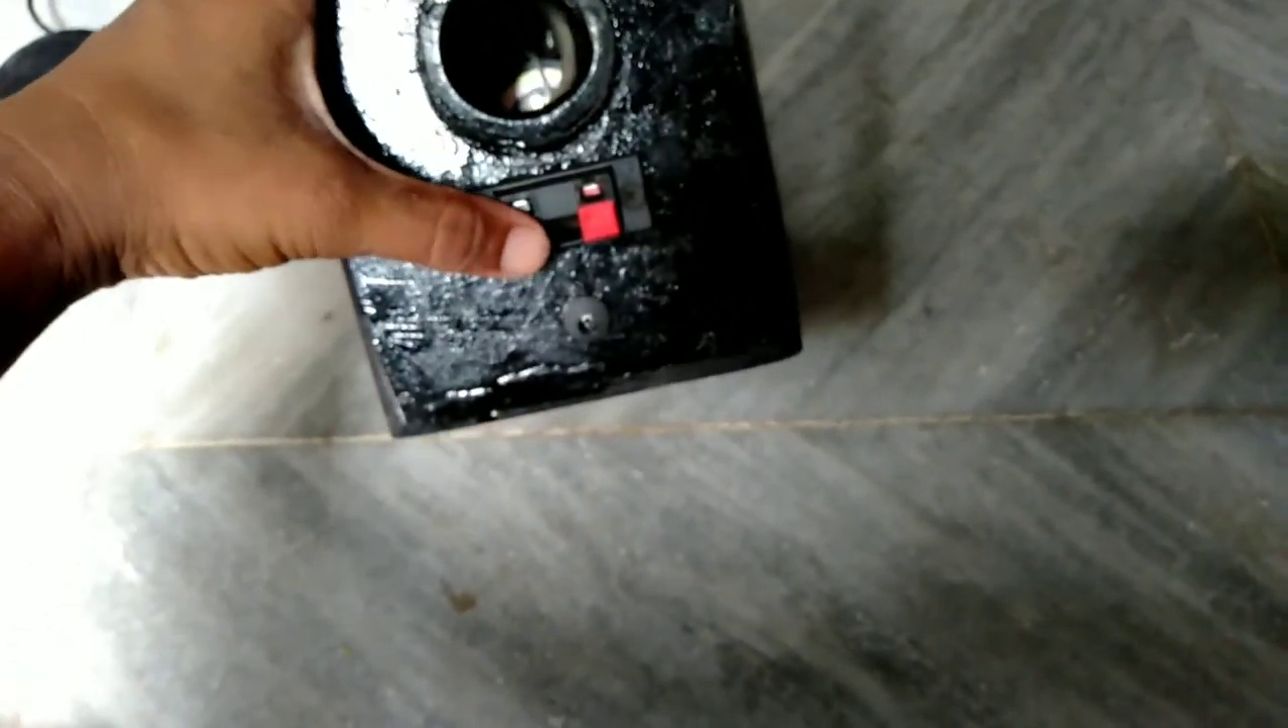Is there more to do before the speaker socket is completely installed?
No.